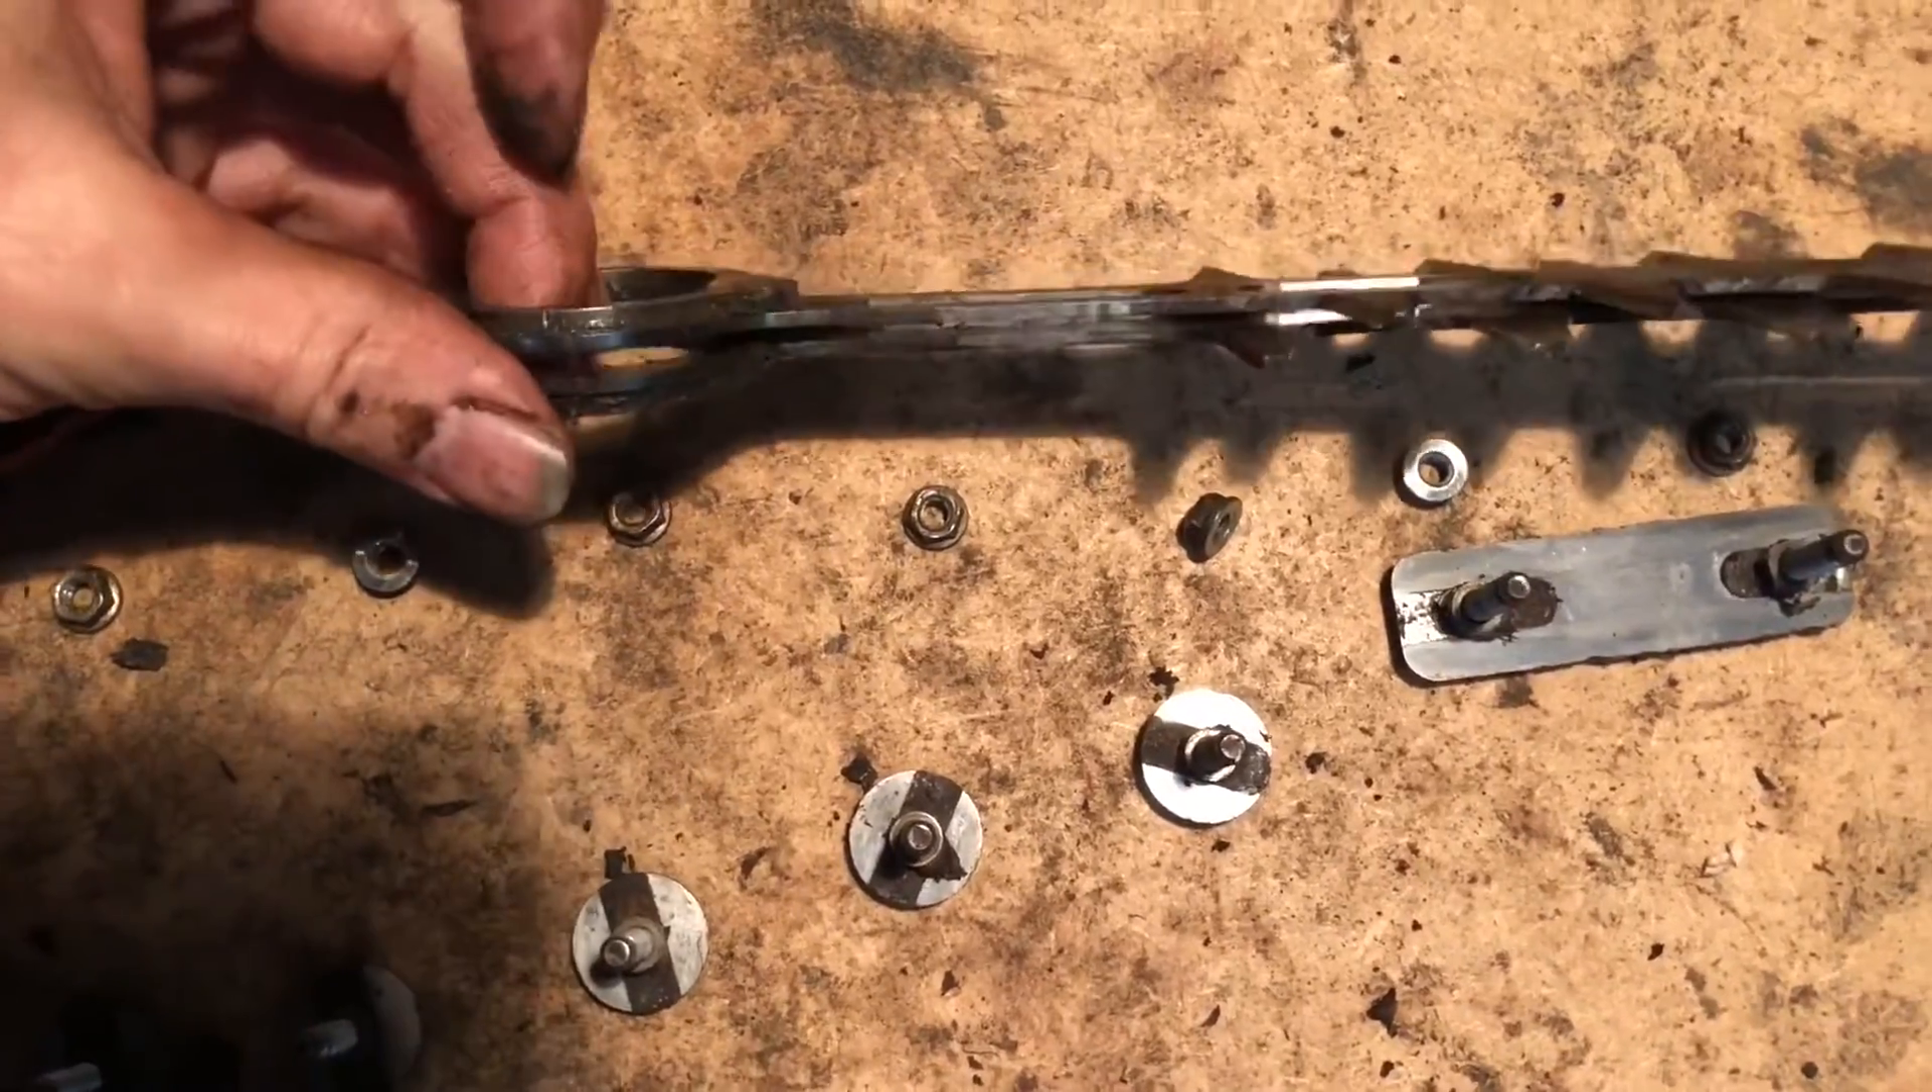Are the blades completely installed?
No.